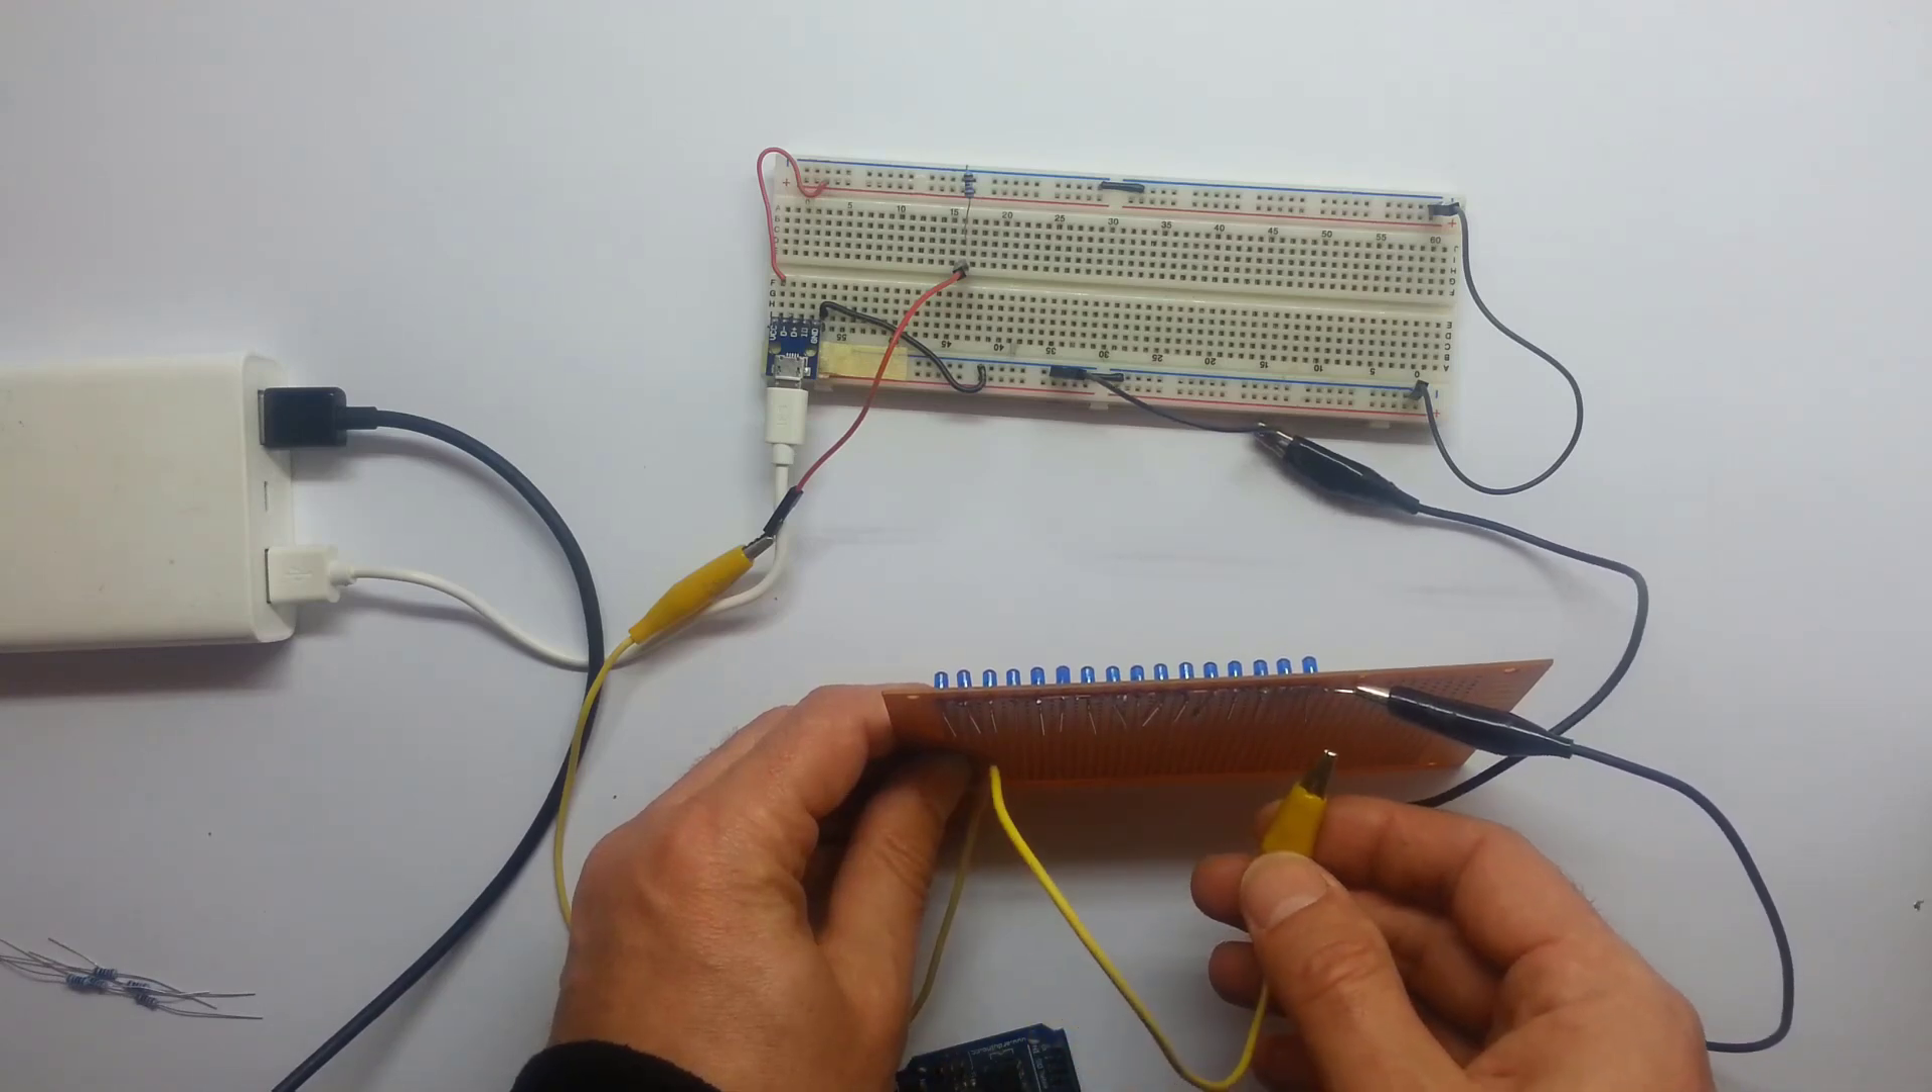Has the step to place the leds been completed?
Yes.